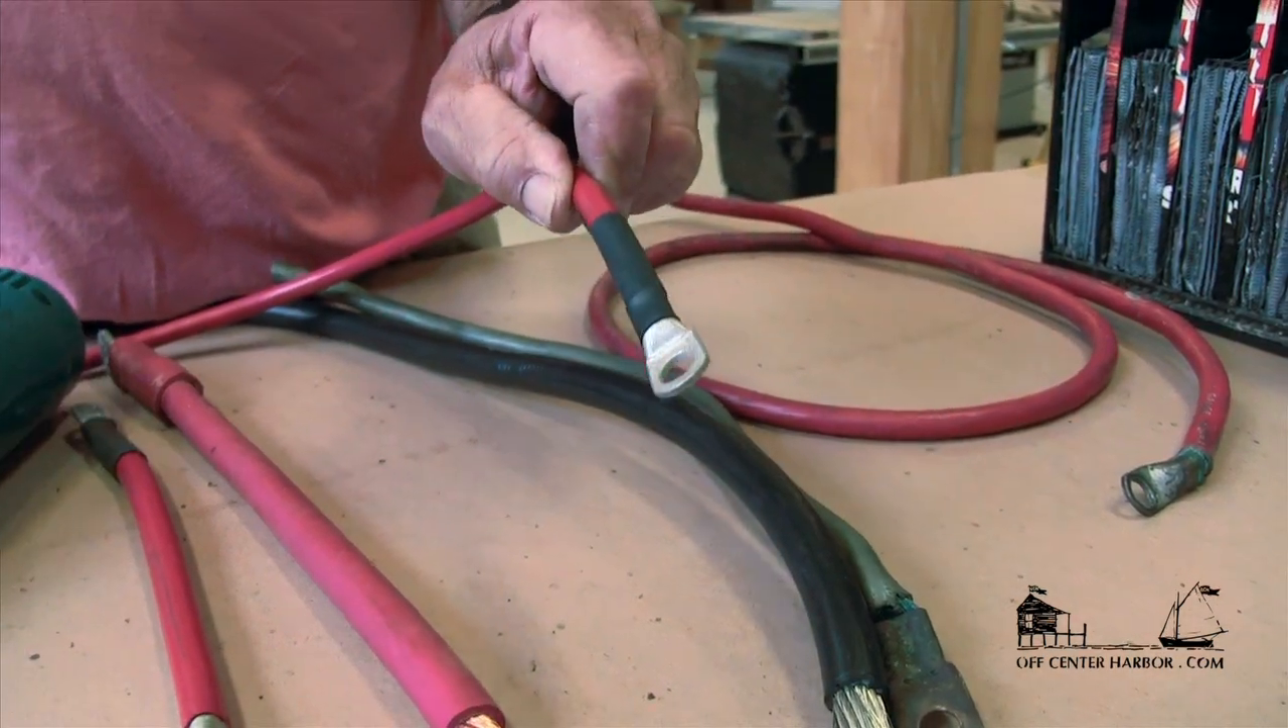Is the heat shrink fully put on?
Yes.